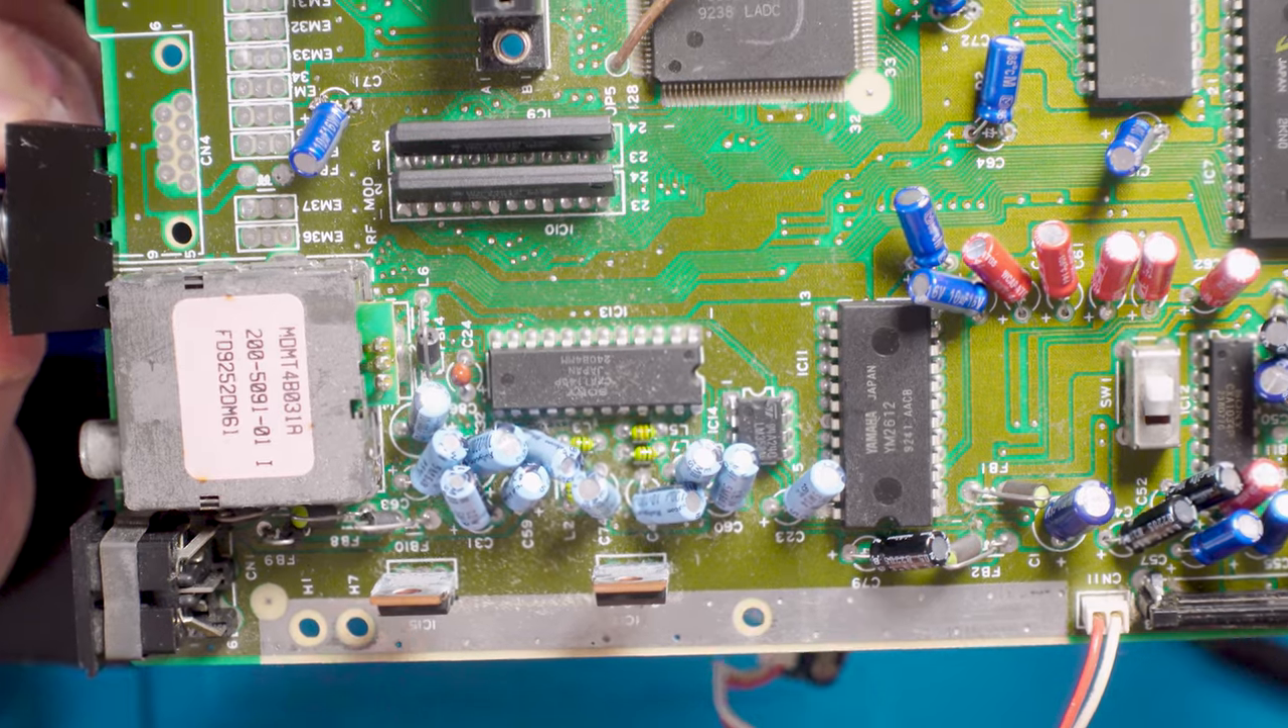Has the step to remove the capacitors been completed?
No.